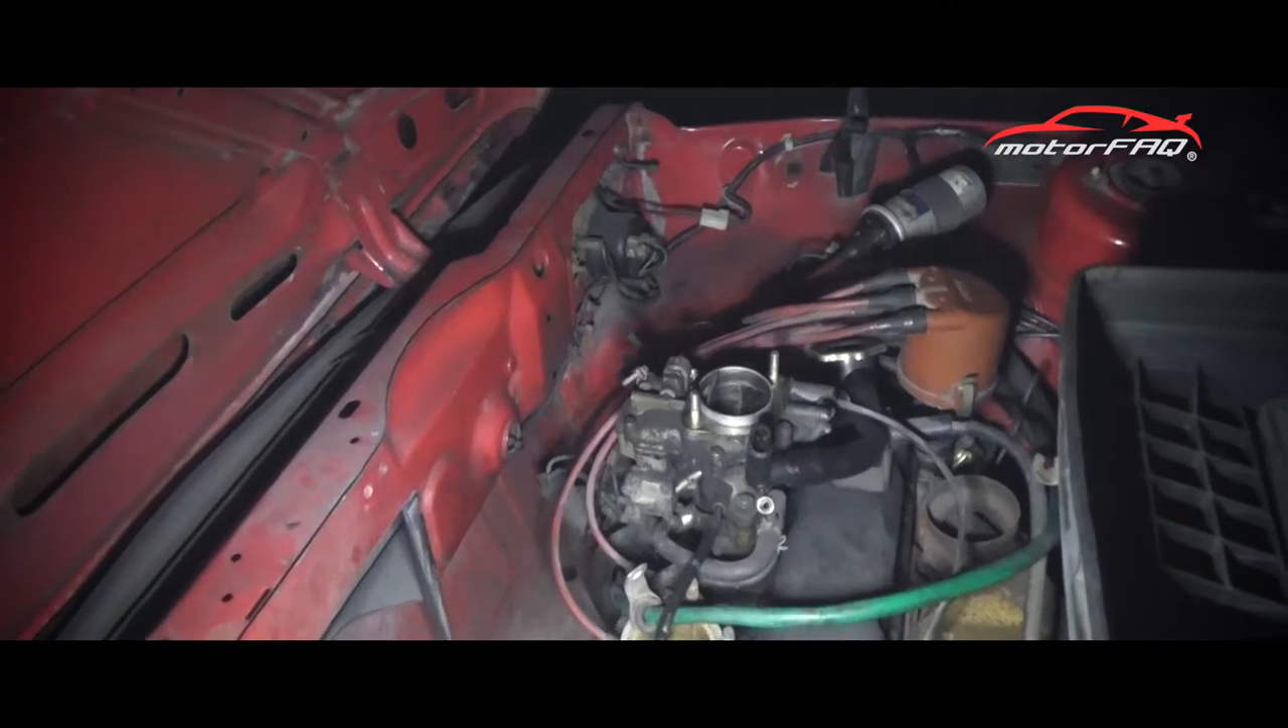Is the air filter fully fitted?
No.